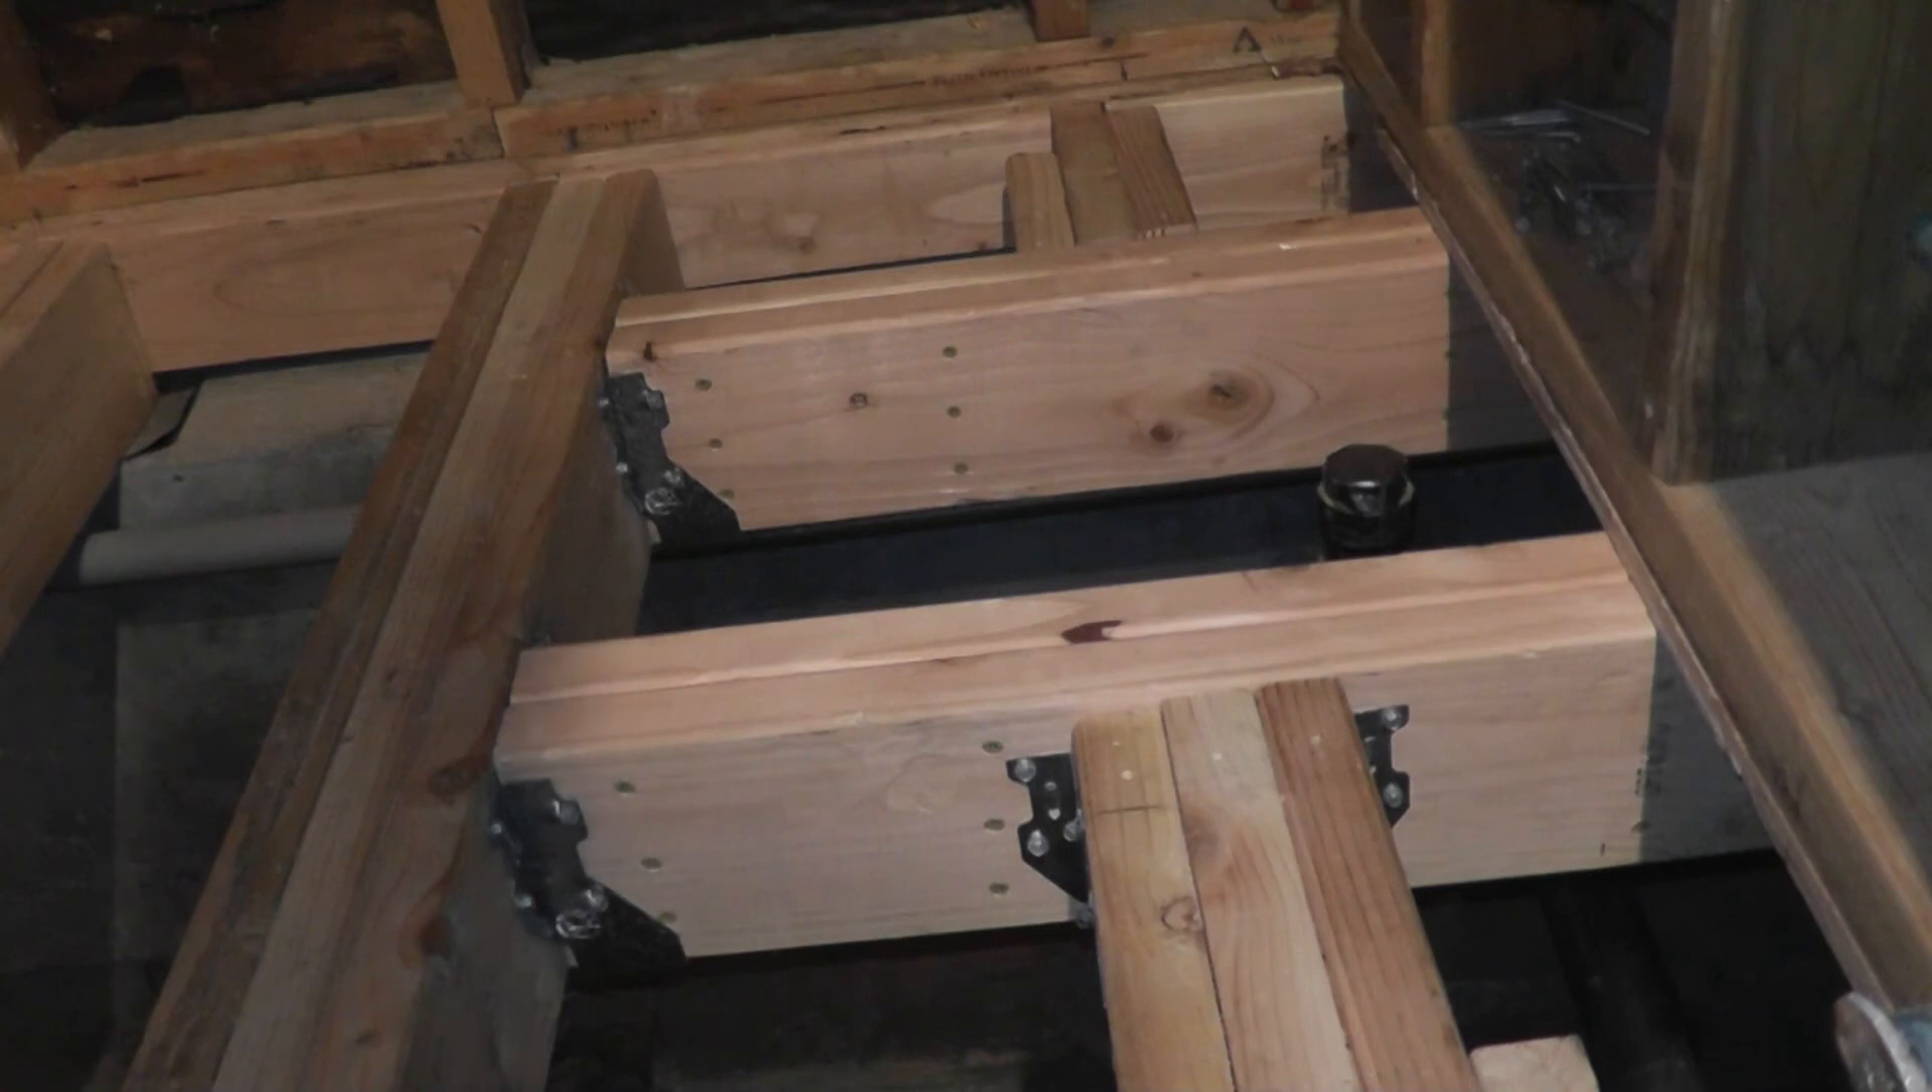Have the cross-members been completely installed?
Yes.